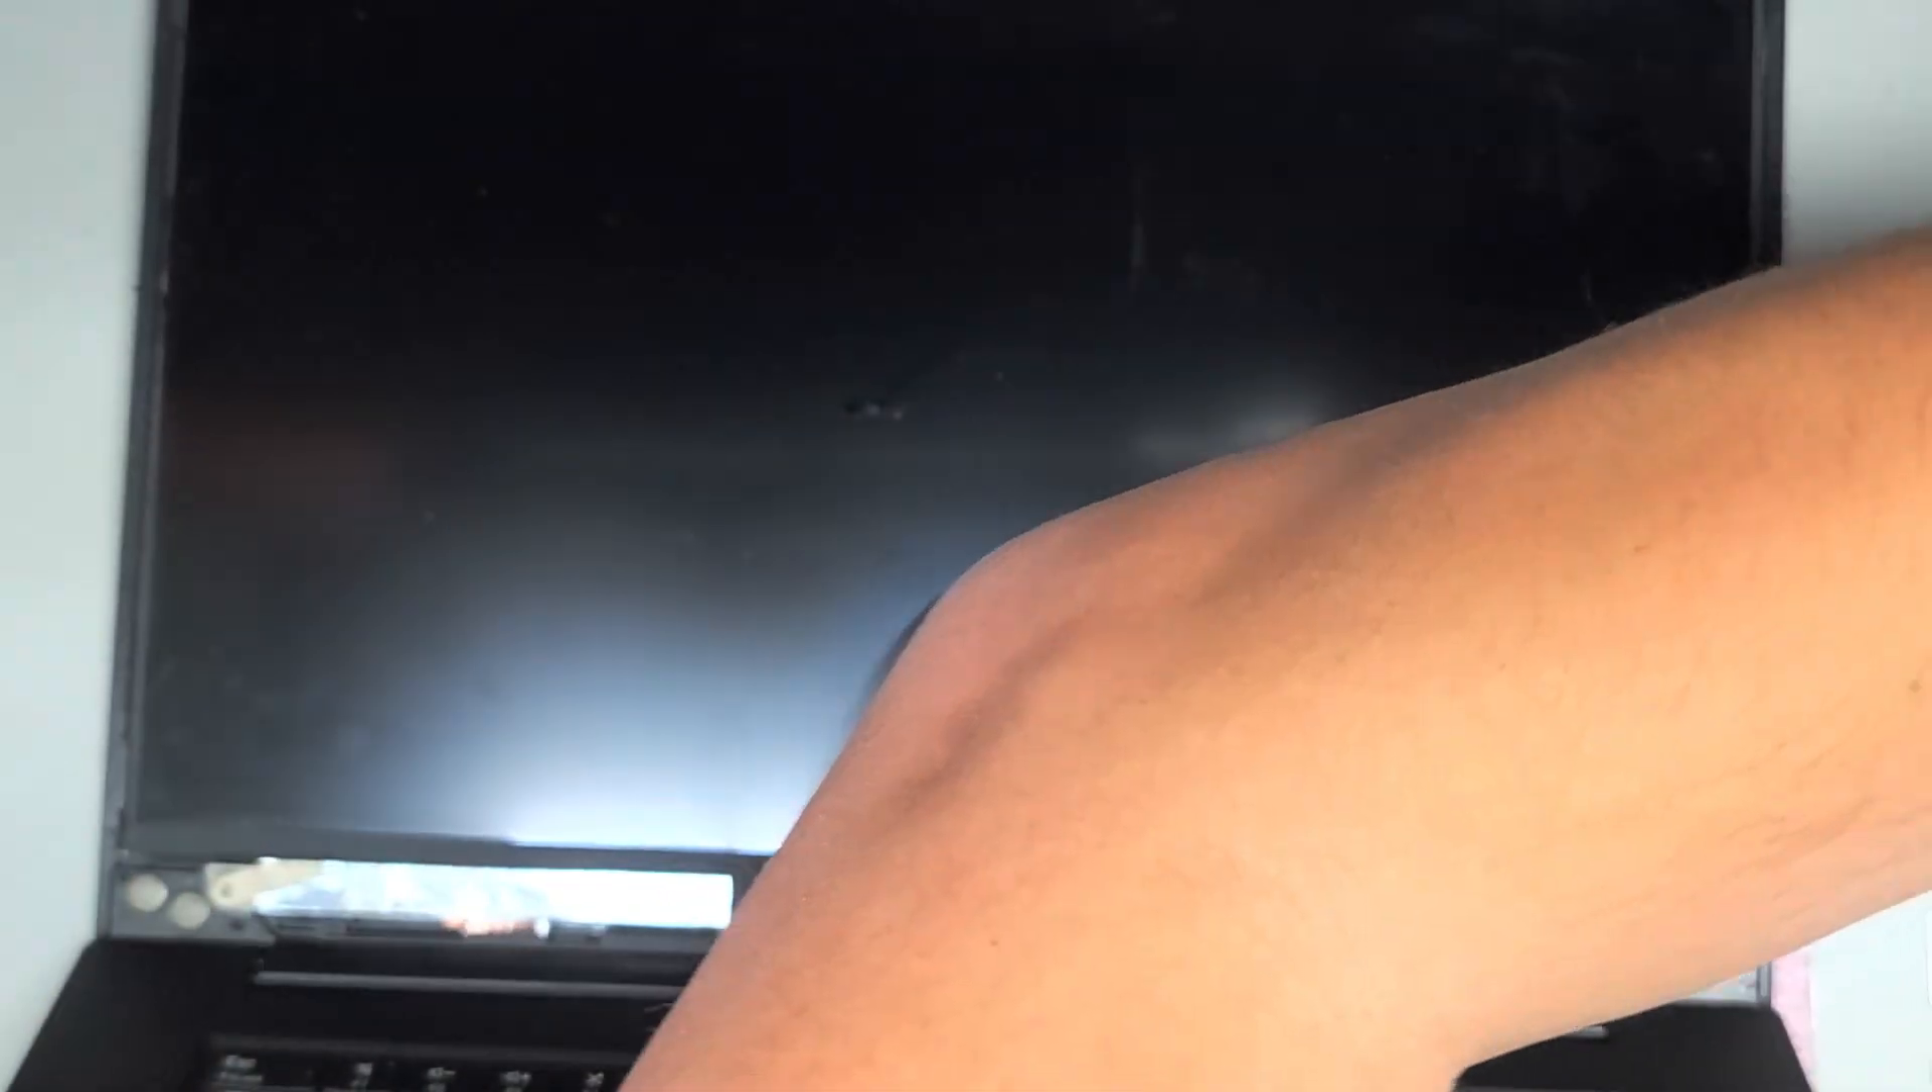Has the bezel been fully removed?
Yes.